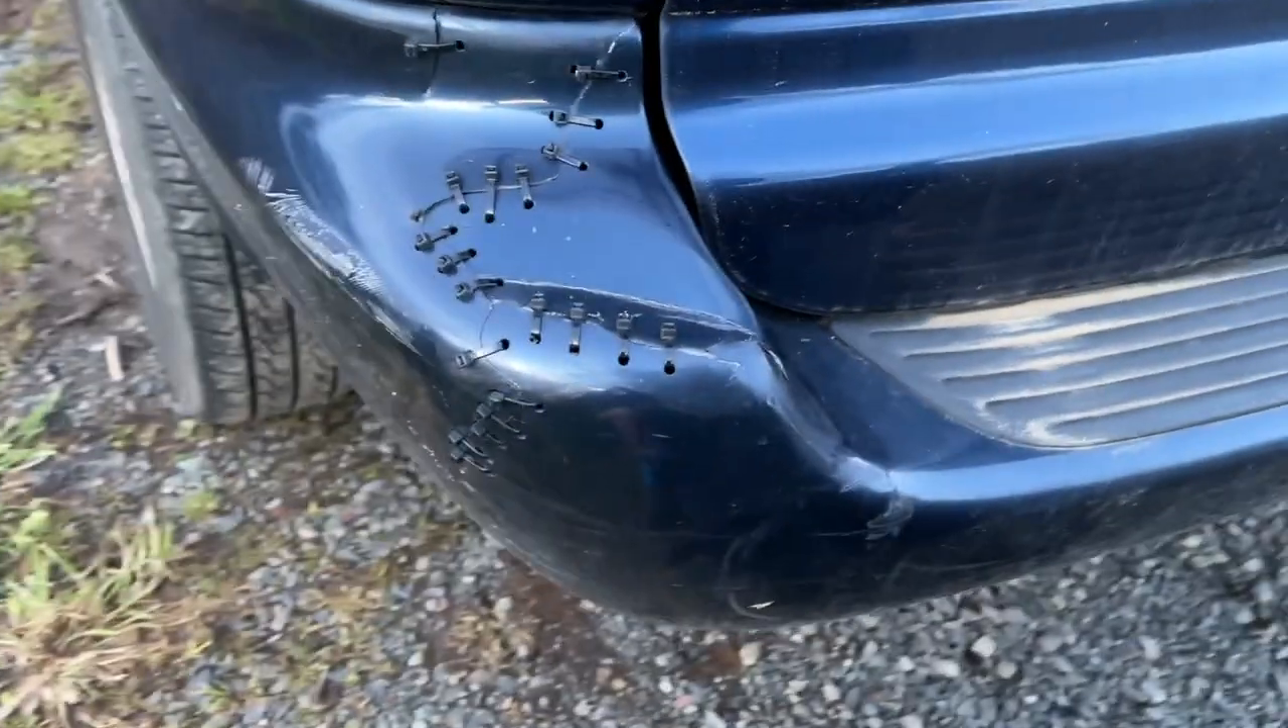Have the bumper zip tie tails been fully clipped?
Yes.